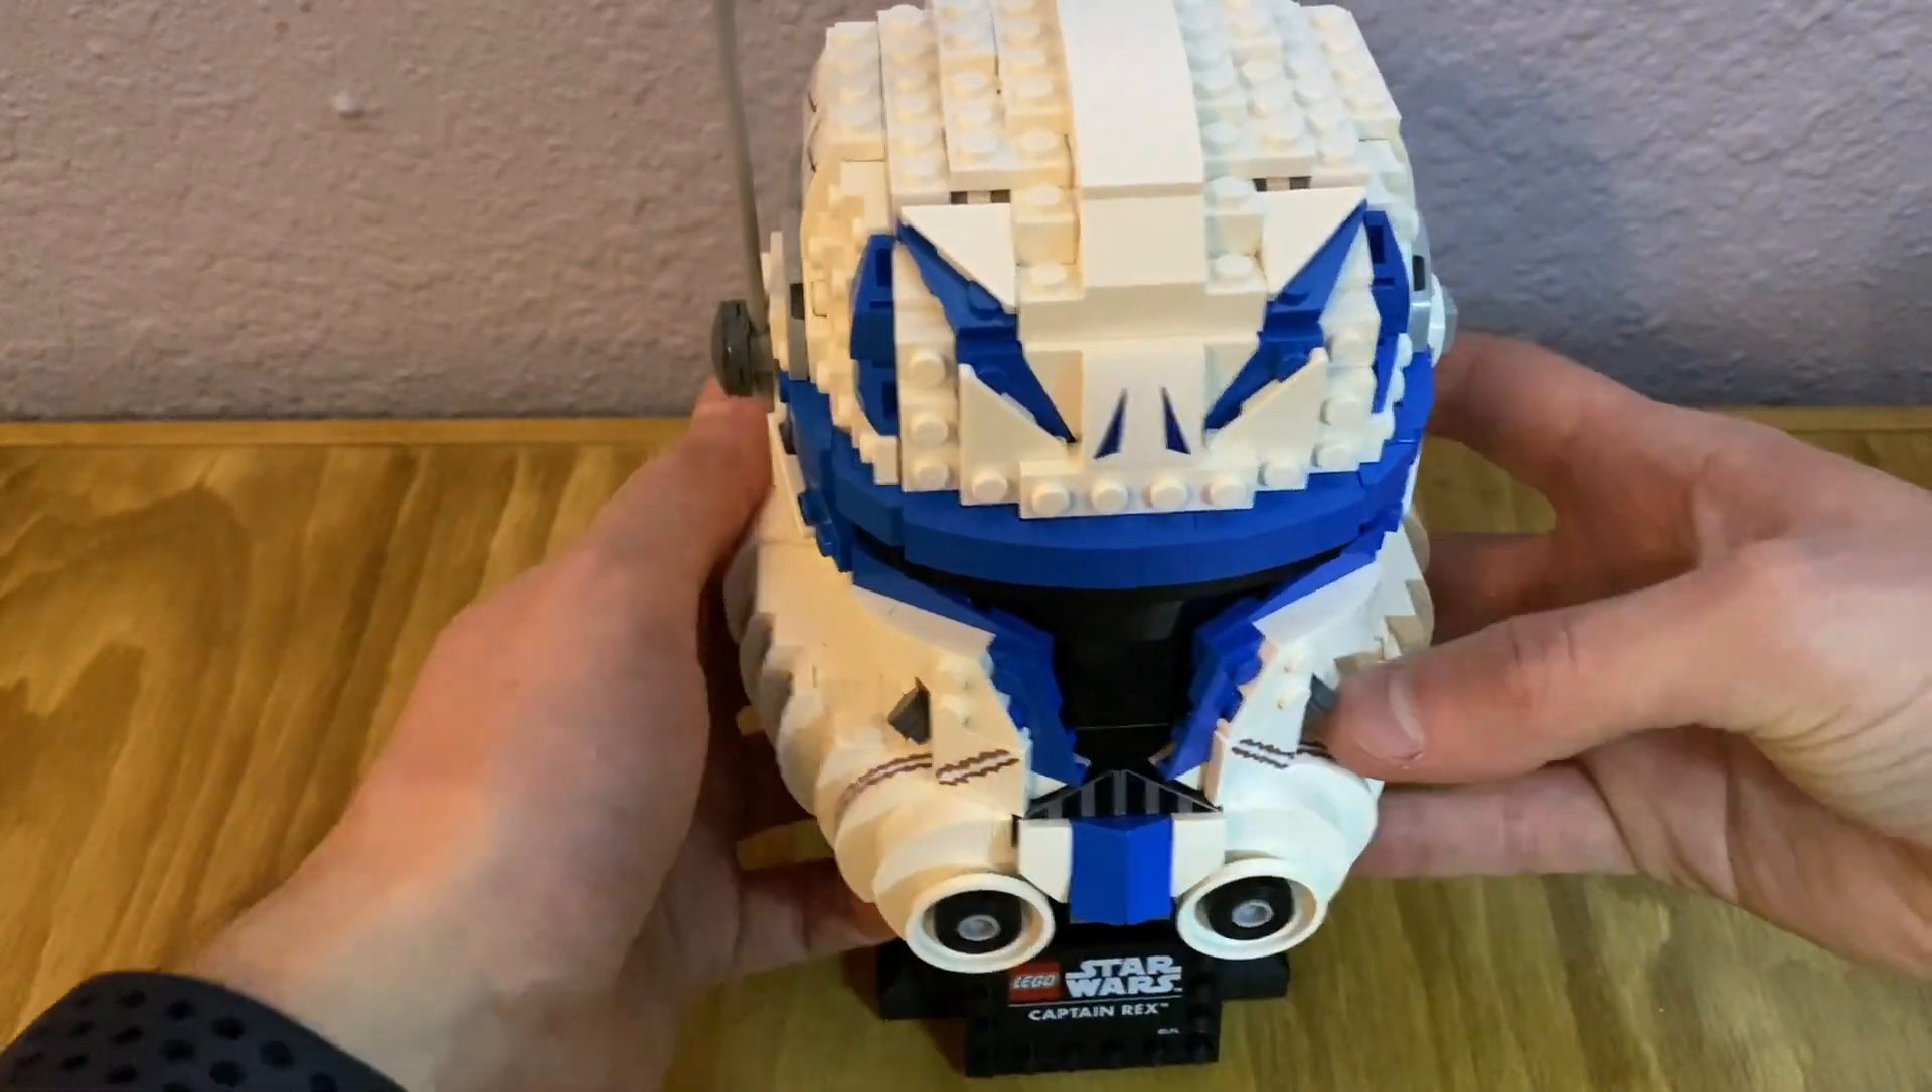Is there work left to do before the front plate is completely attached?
No.